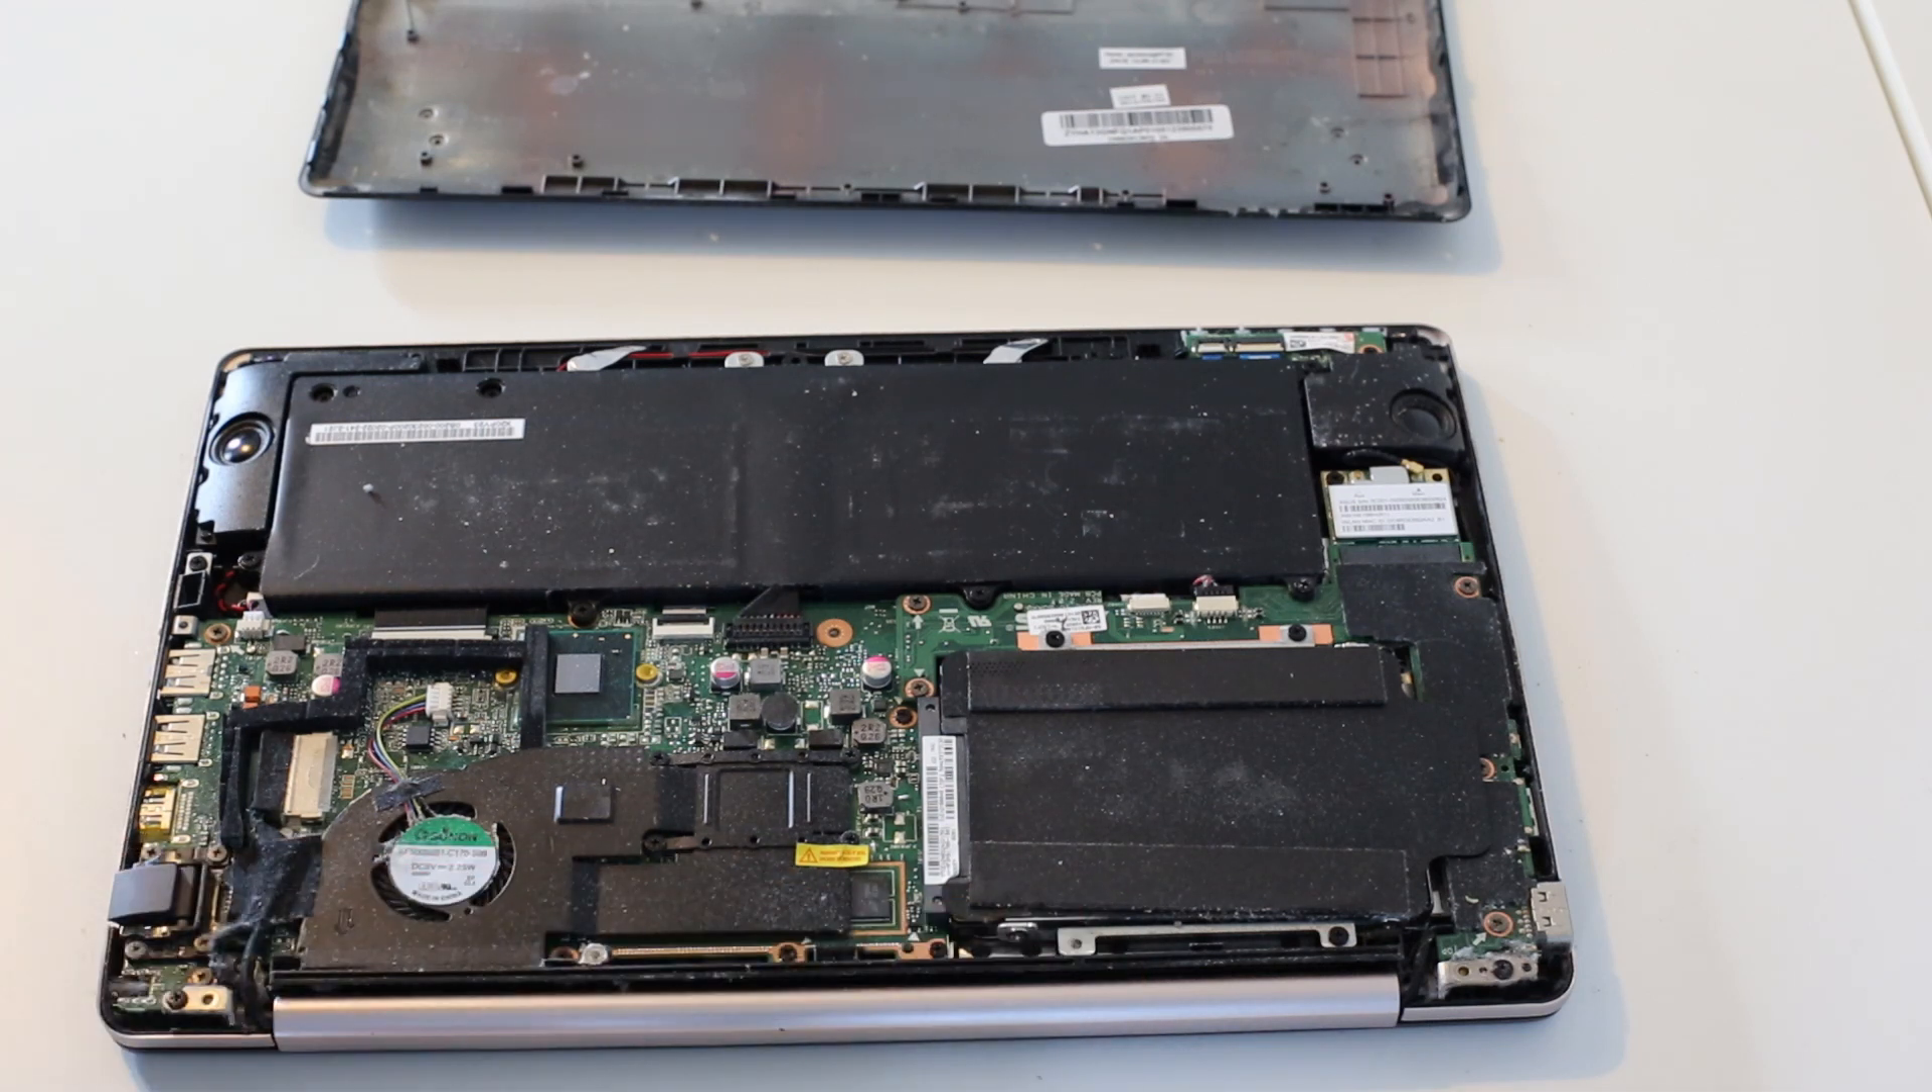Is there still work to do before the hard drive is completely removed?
Yes.